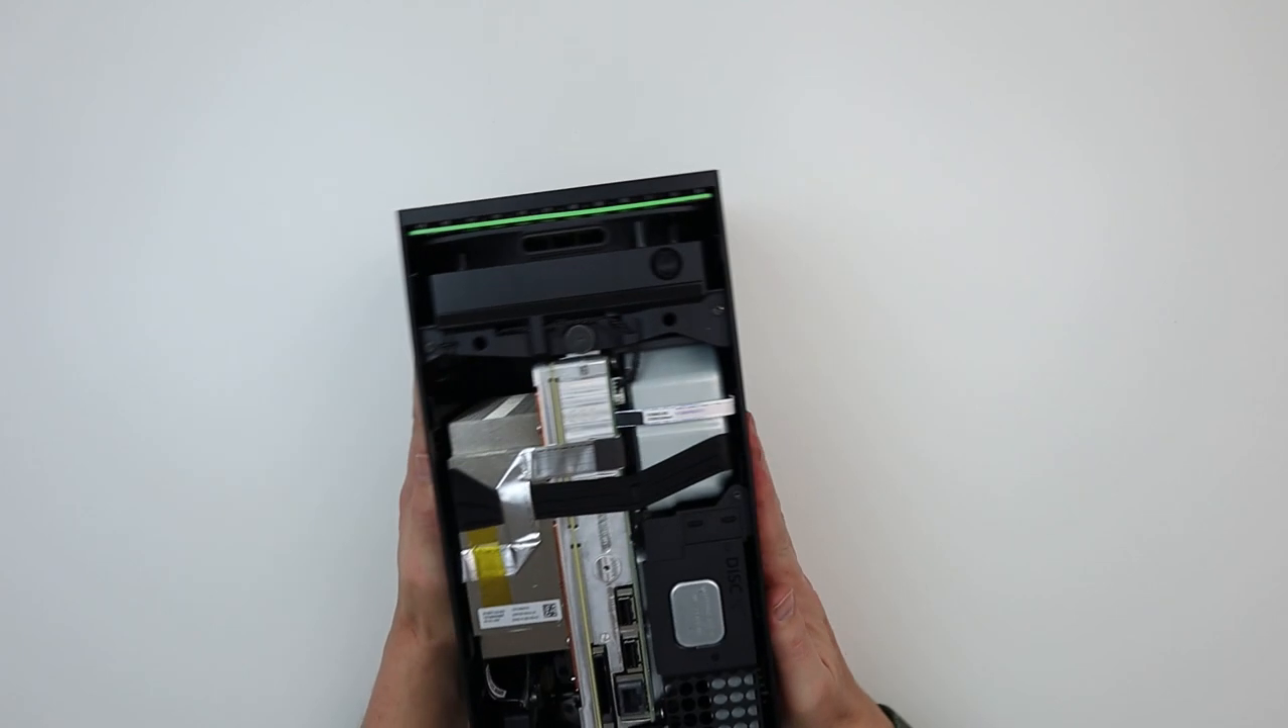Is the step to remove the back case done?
Yes.